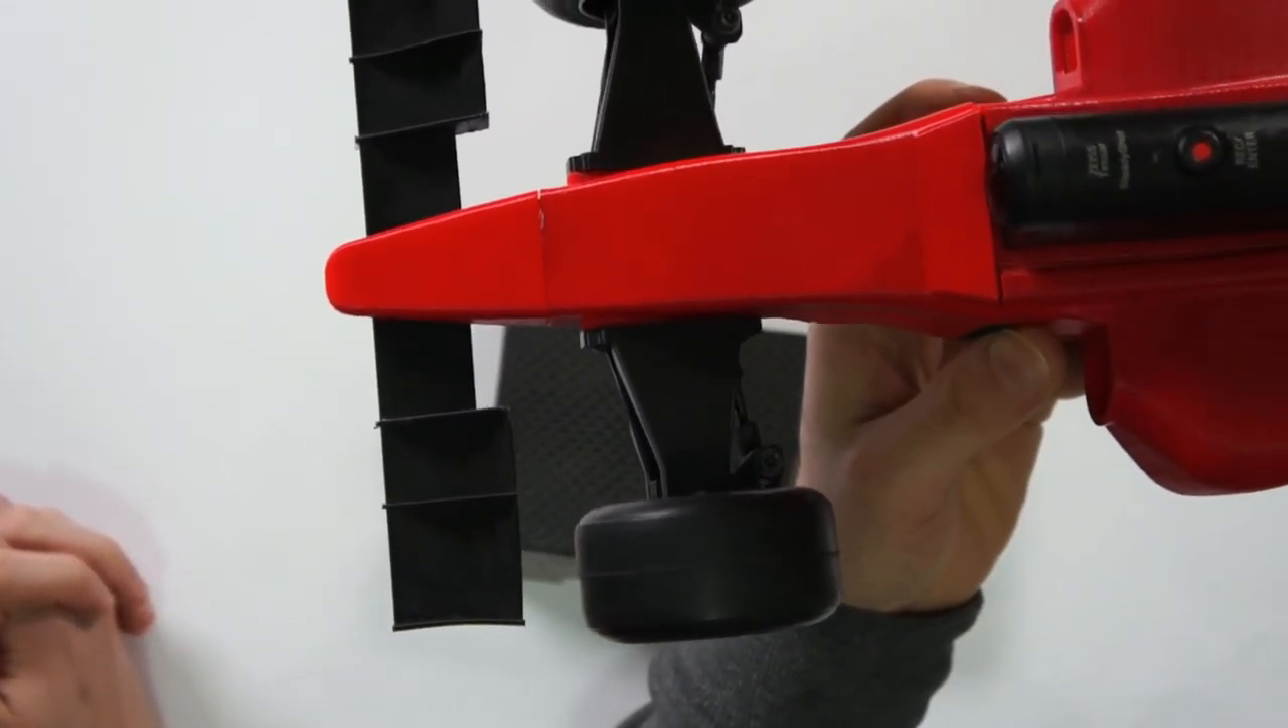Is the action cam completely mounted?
Yes.